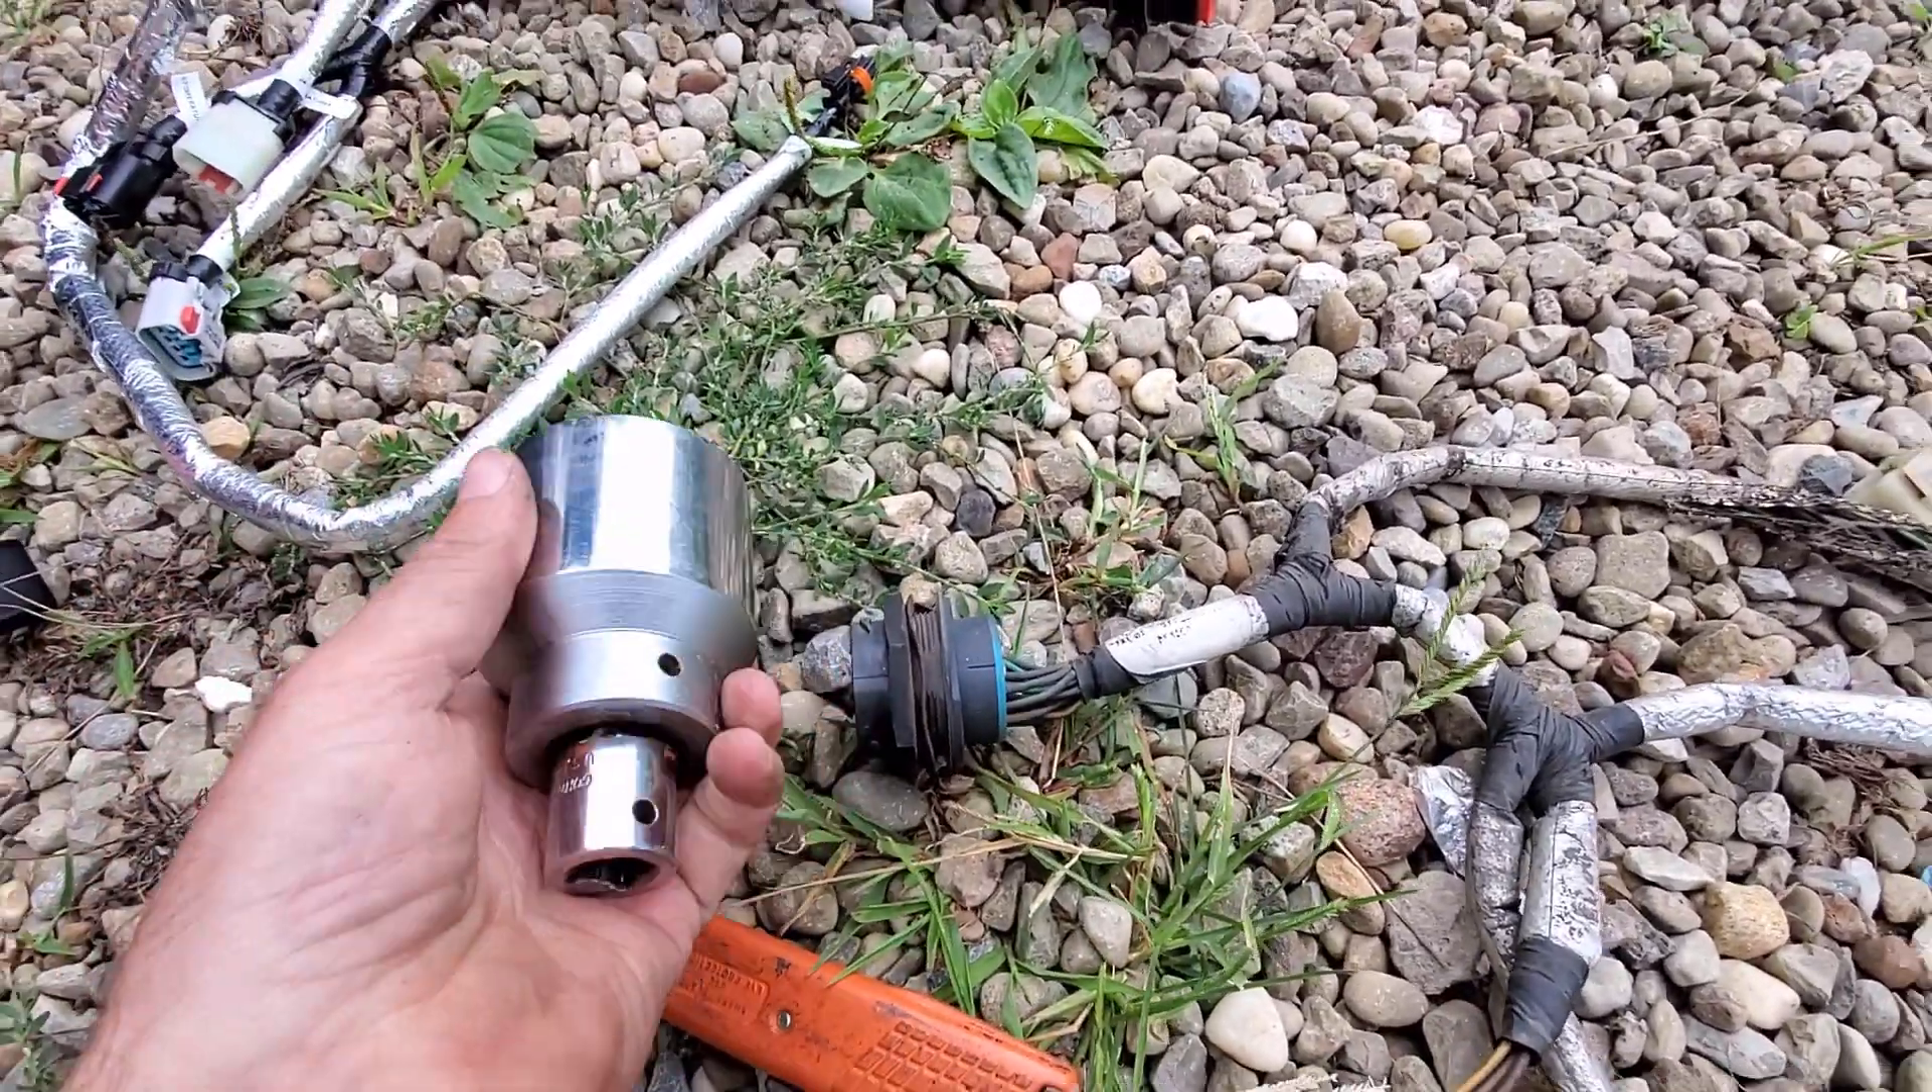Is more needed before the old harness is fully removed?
No.